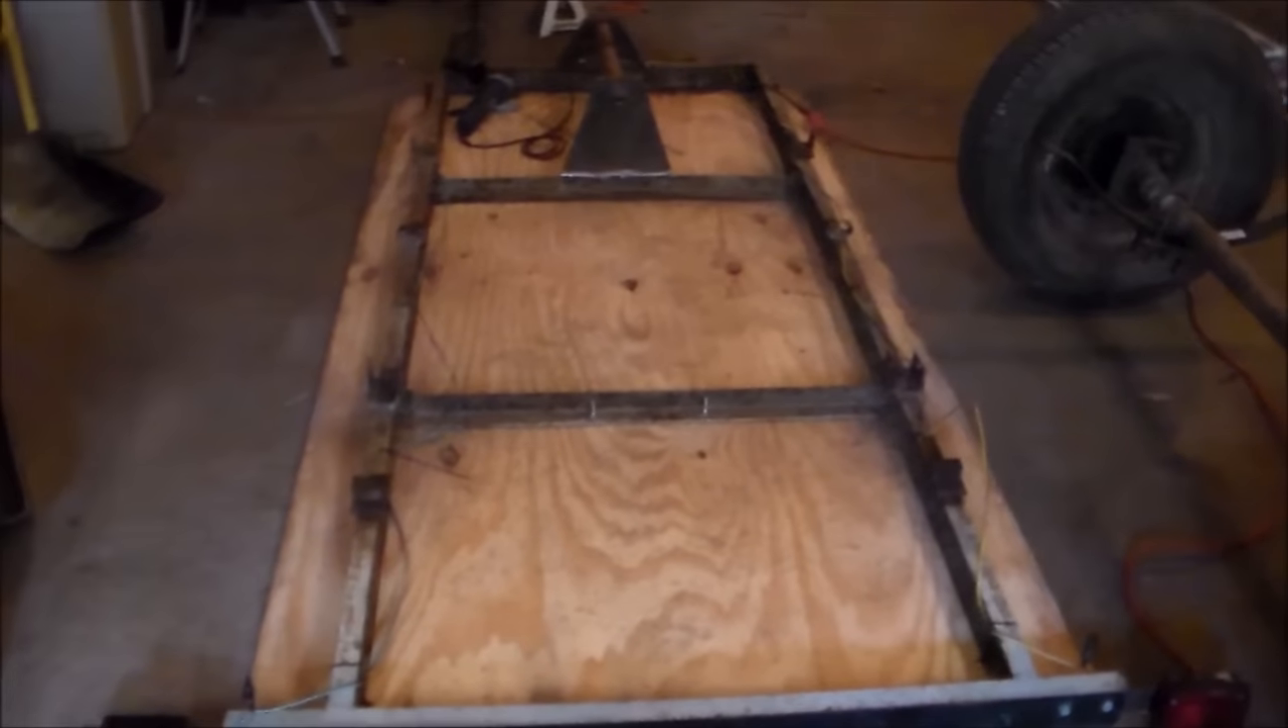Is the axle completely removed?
Yes.